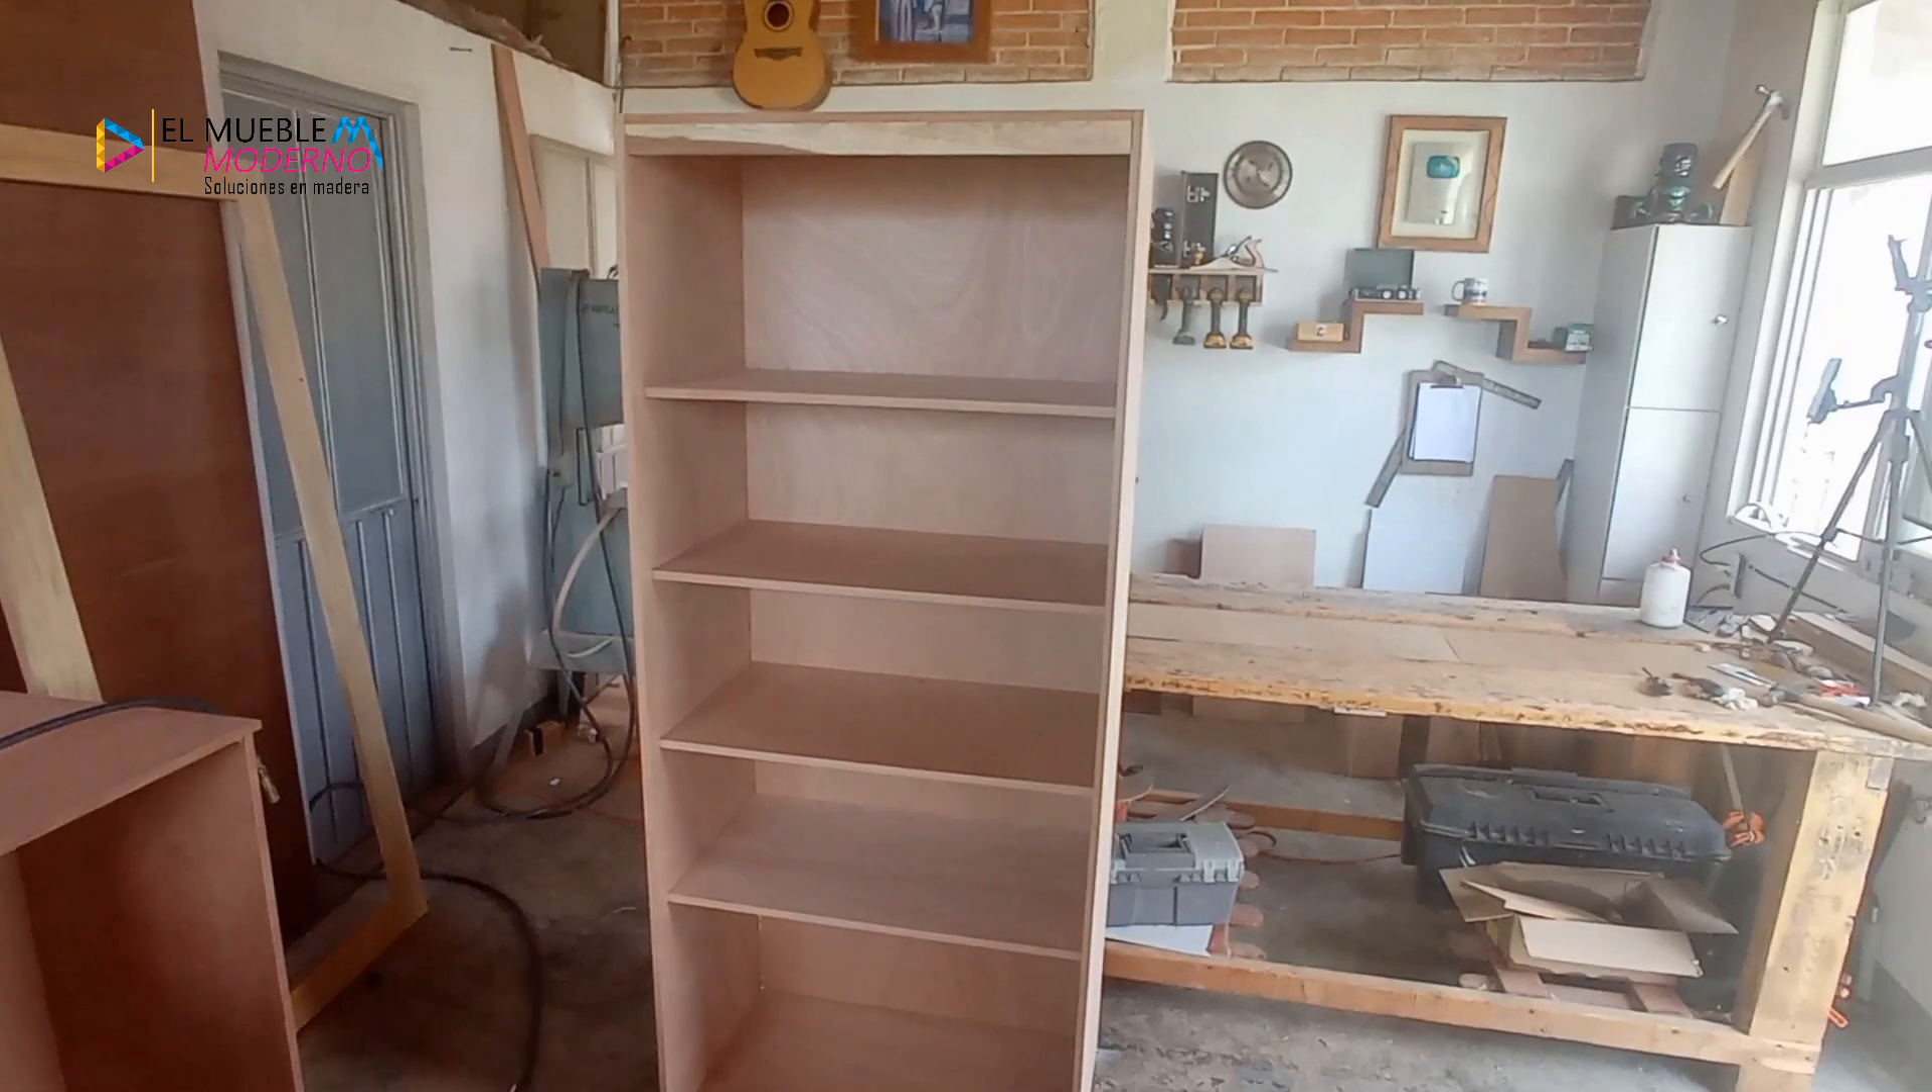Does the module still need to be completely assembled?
No.